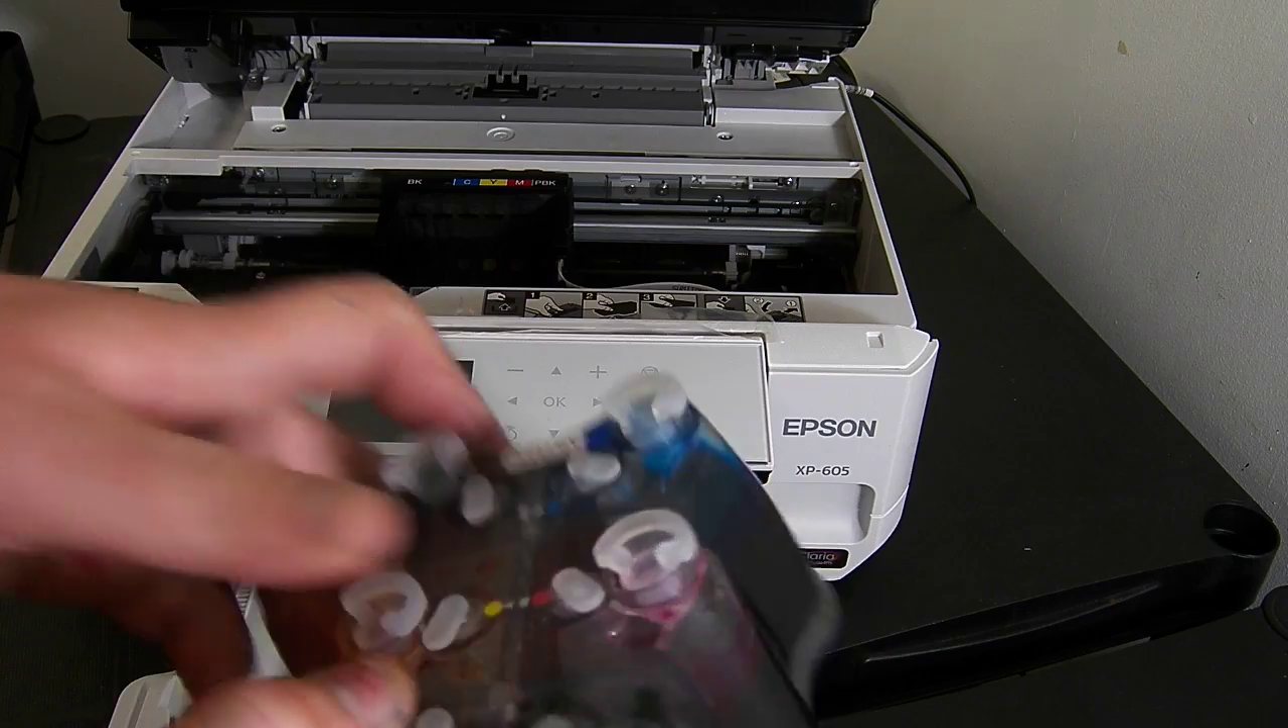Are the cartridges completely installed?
No.